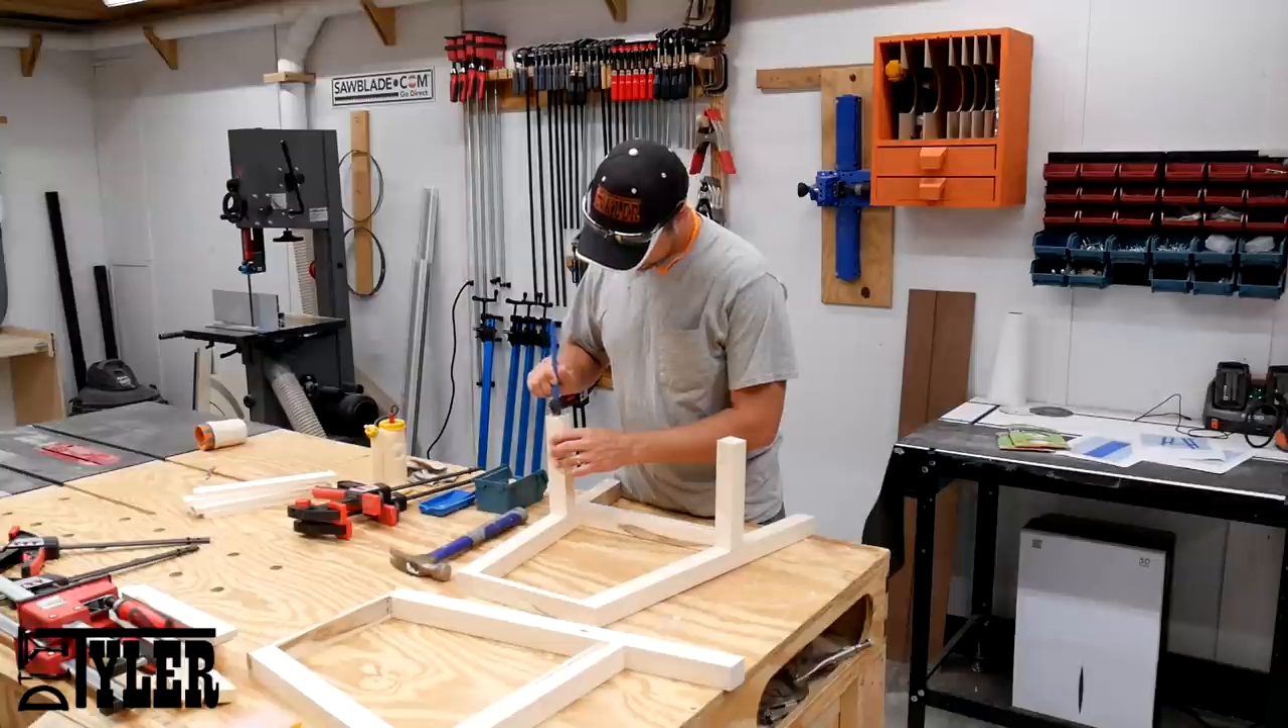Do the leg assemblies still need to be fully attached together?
Yes.